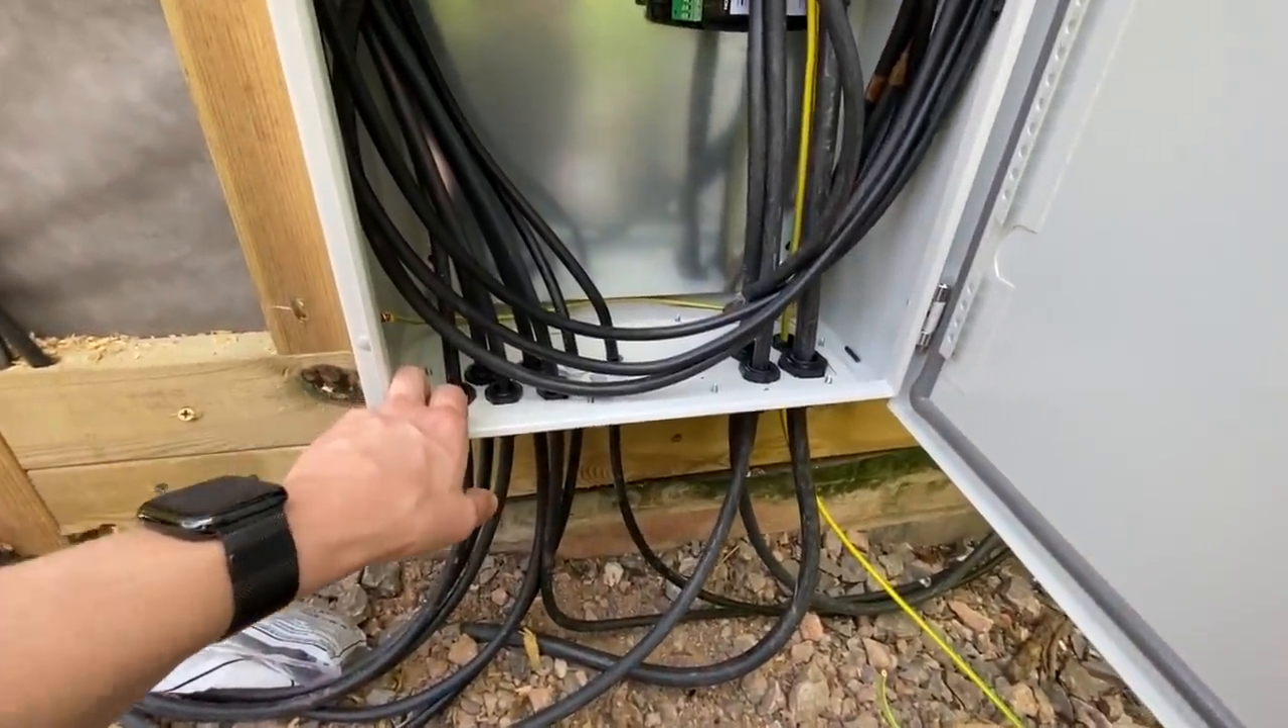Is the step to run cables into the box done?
Yes.